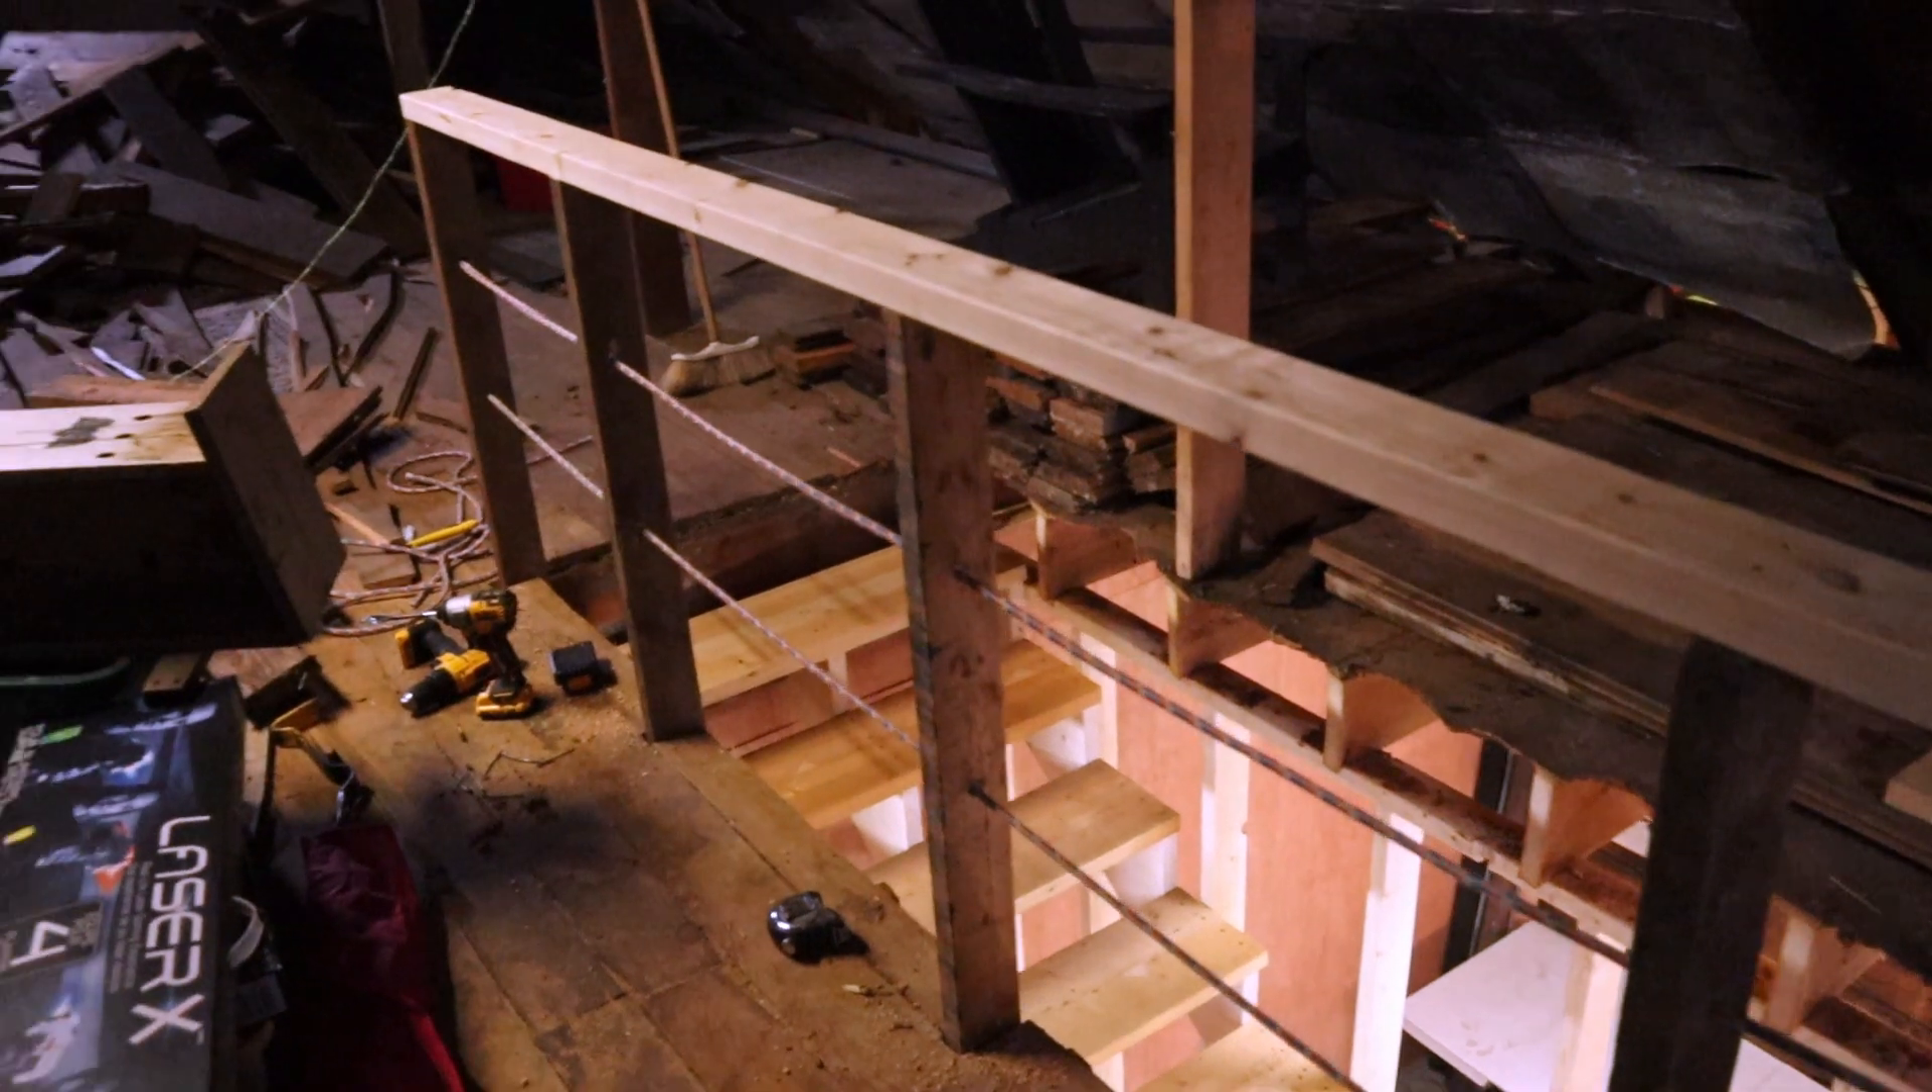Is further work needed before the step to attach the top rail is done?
No.